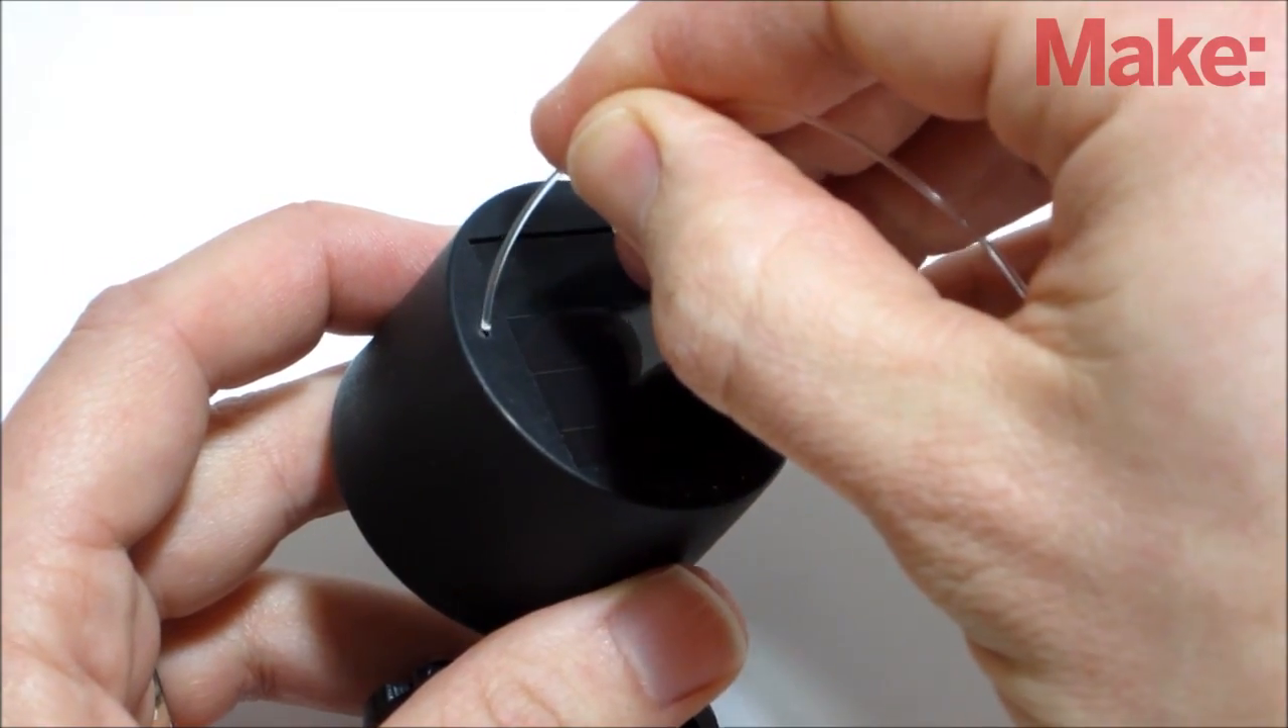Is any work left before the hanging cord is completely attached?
Yes.